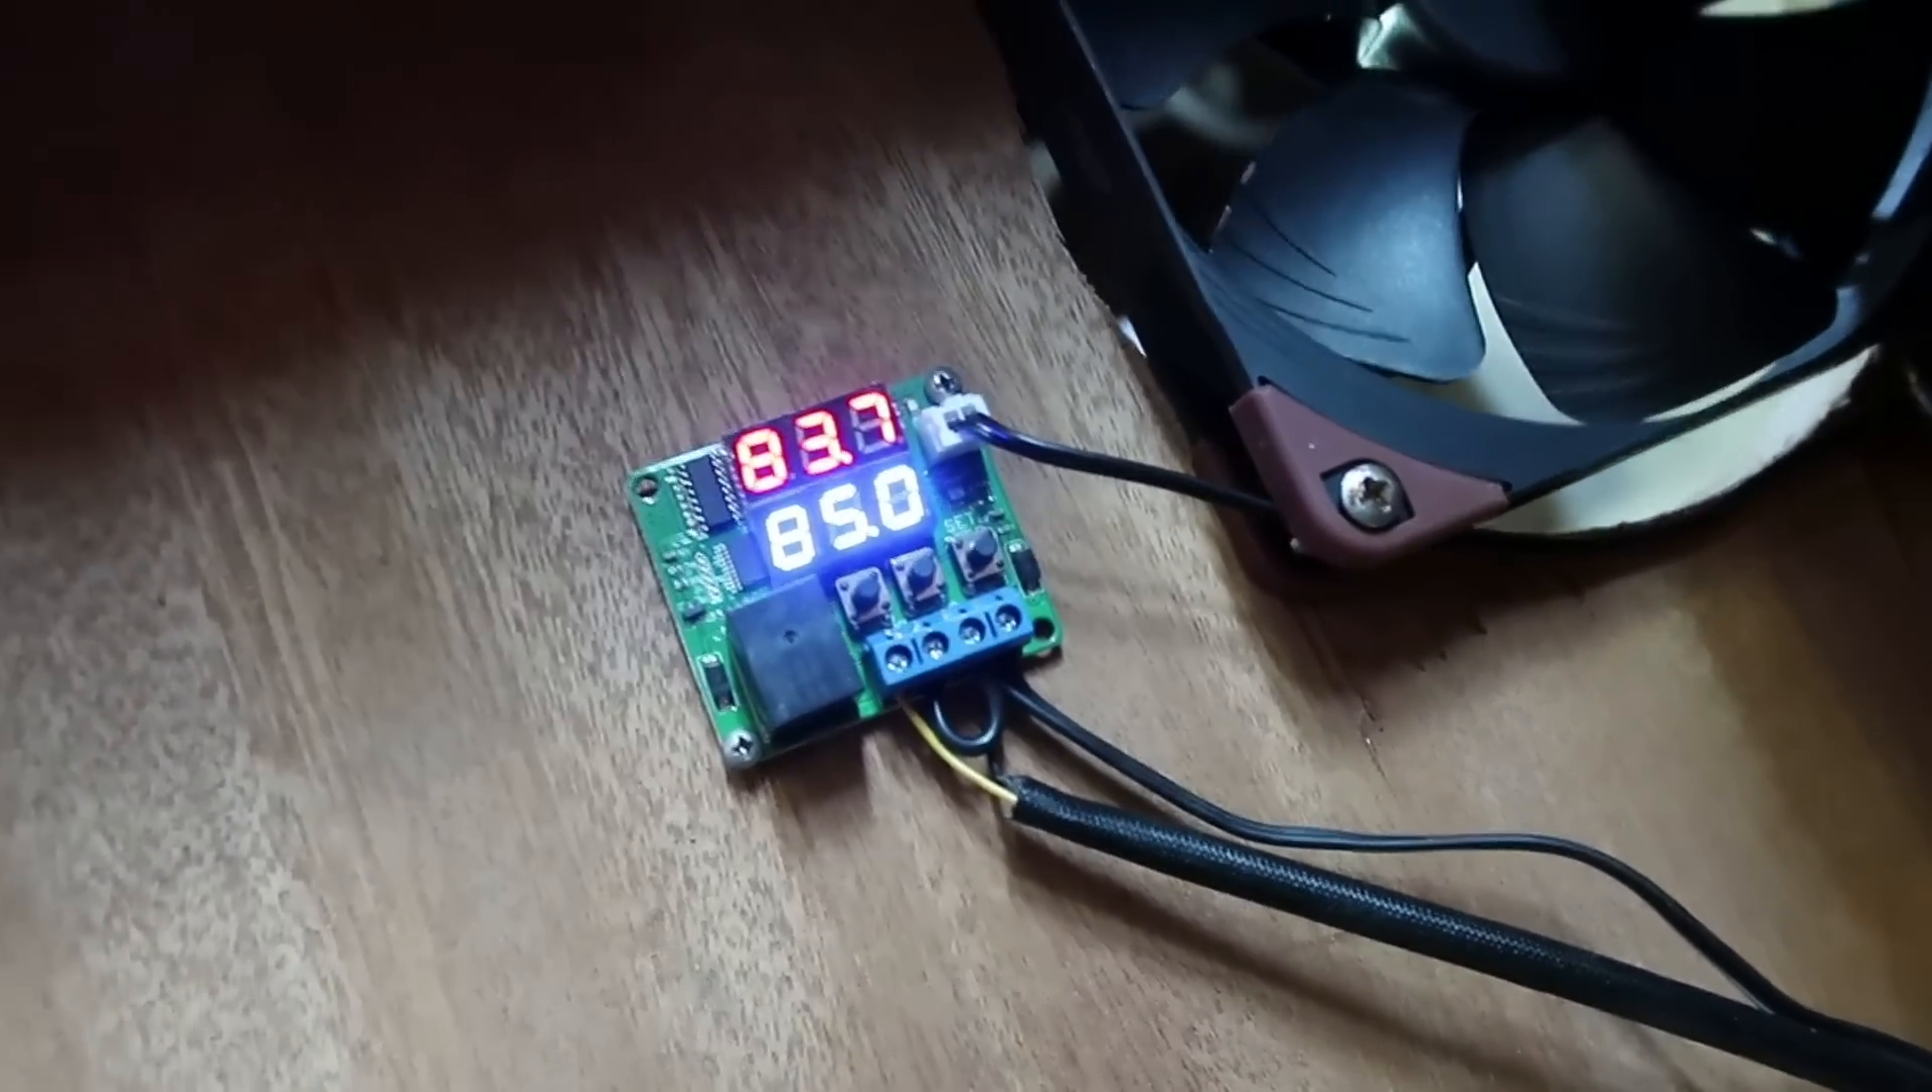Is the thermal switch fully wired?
Yes.